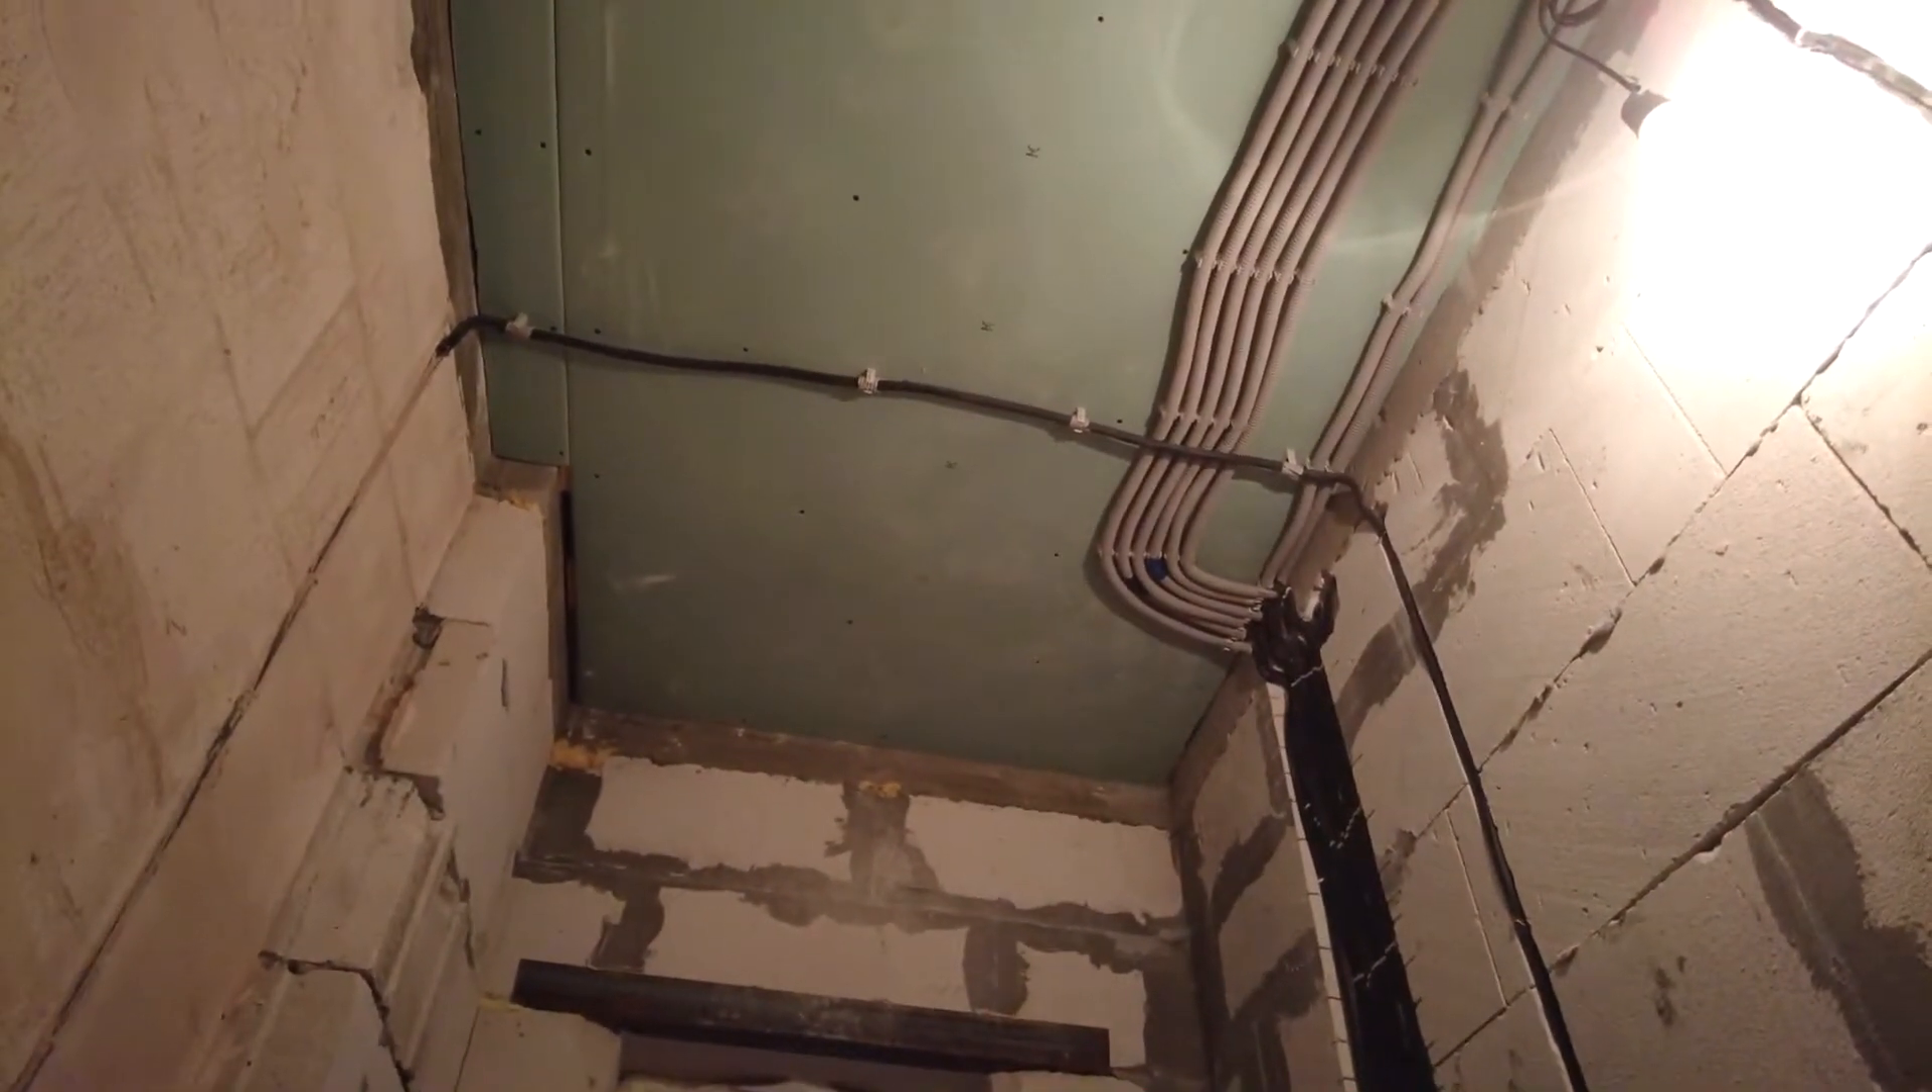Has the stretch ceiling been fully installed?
No.